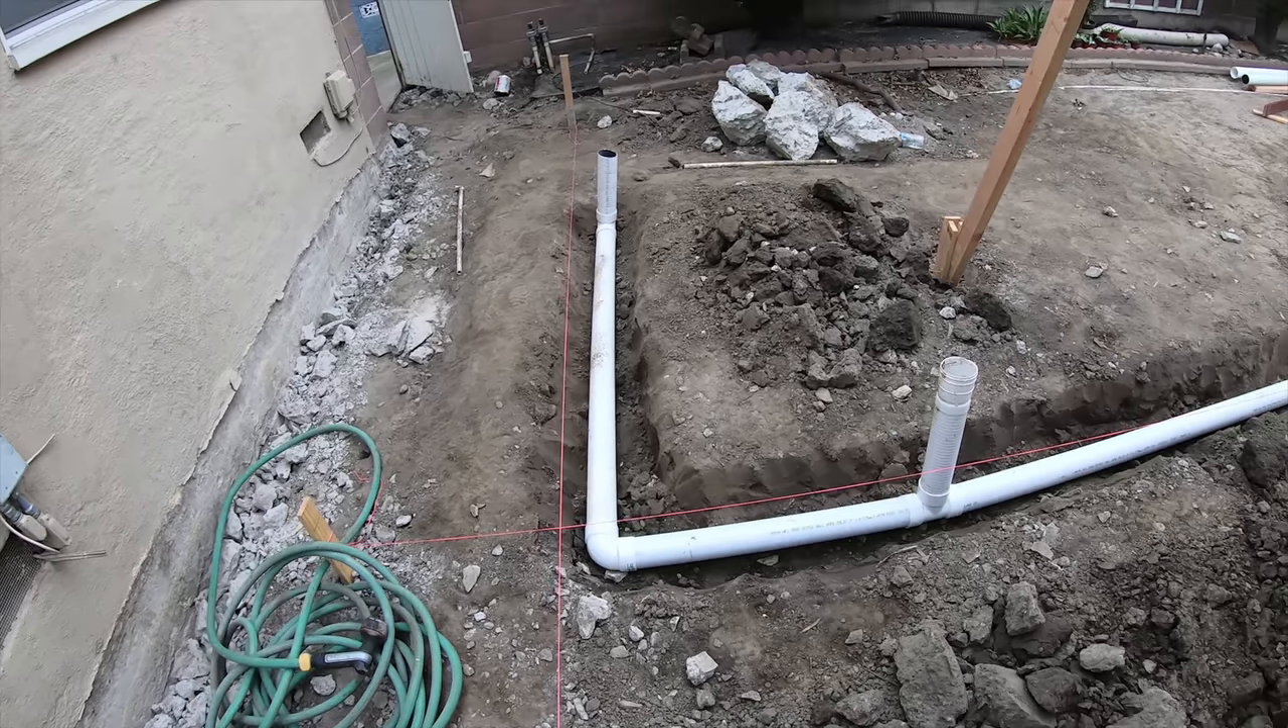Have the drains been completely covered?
No.